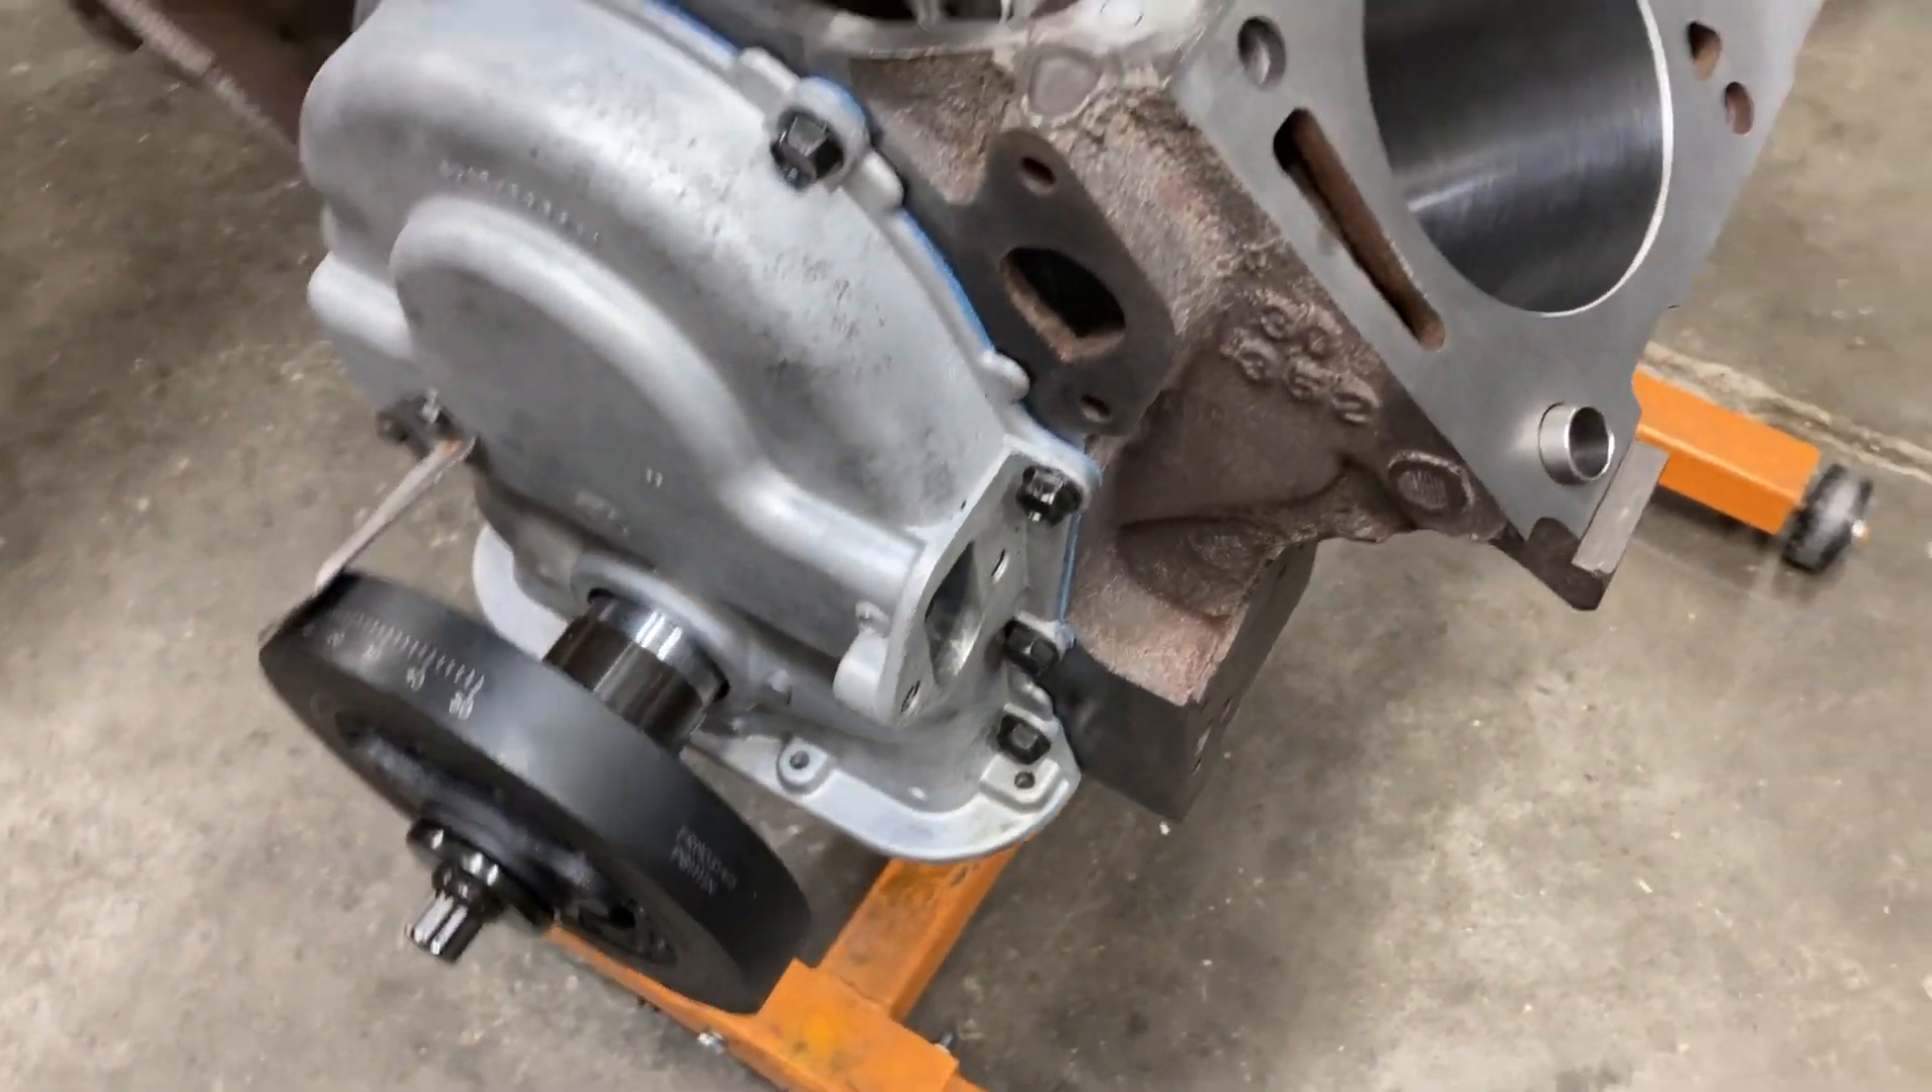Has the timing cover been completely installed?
Yes.